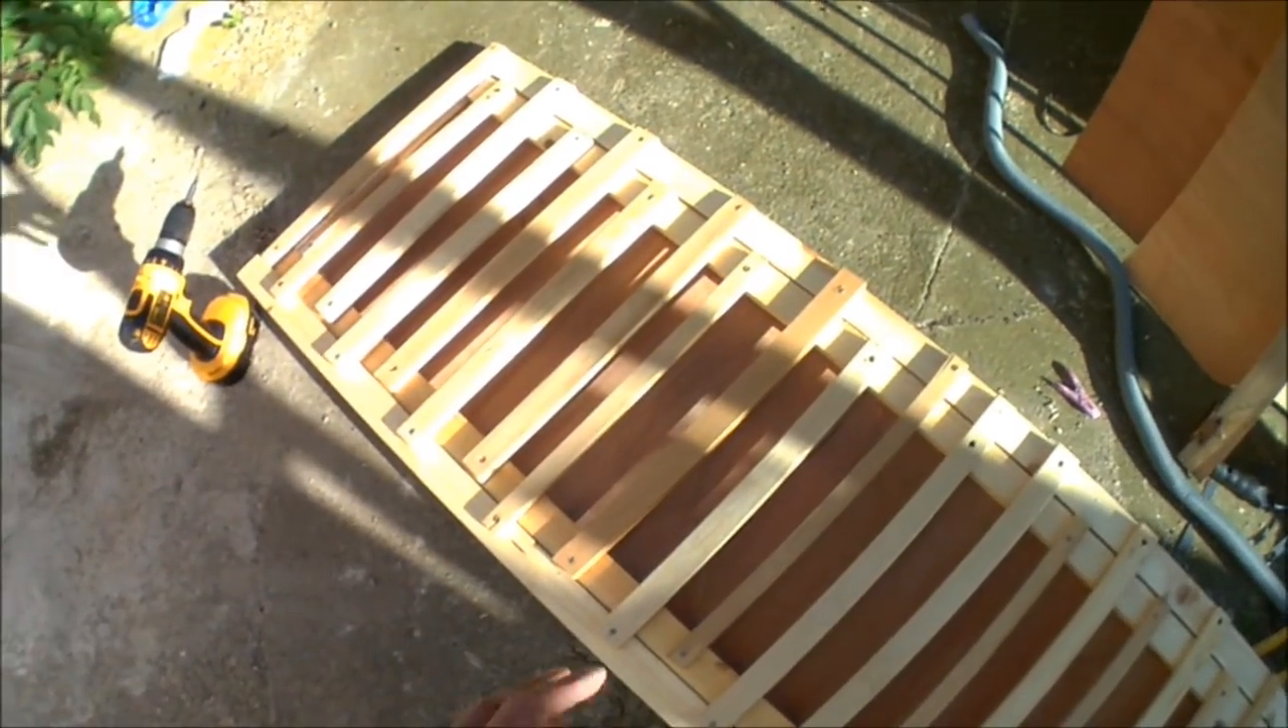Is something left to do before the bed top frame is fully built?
No.